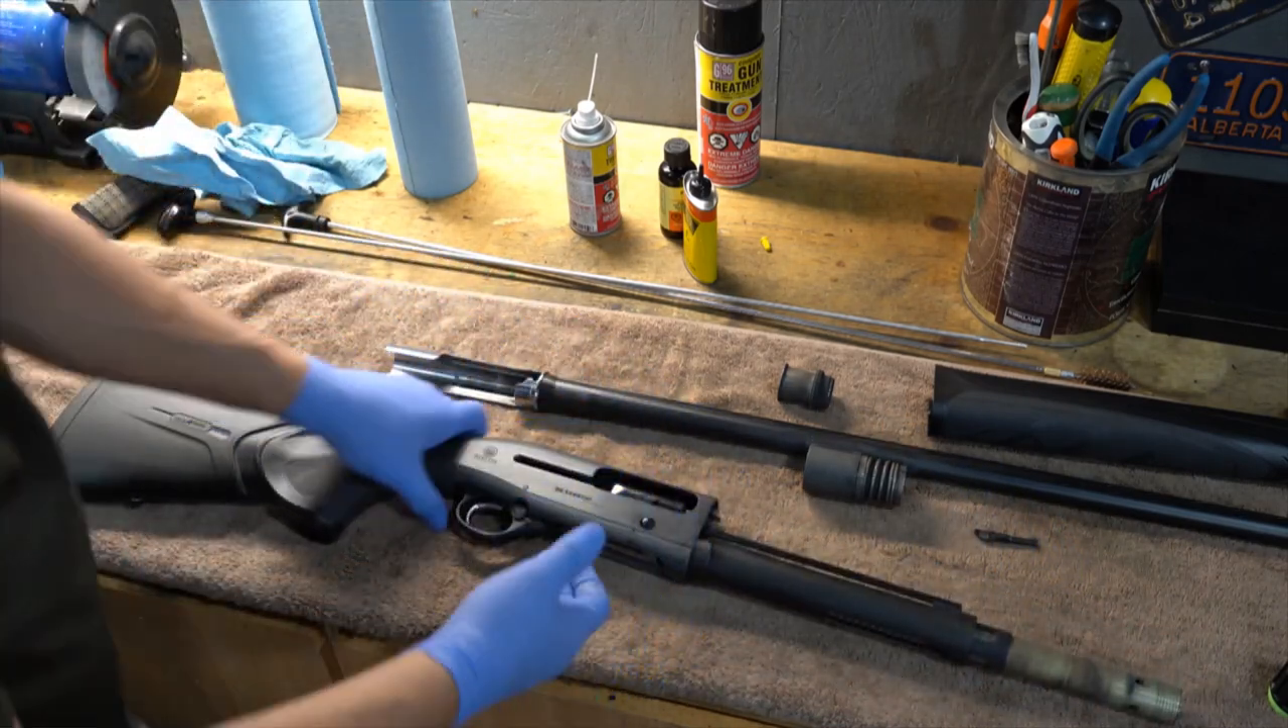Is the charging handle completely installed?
No.